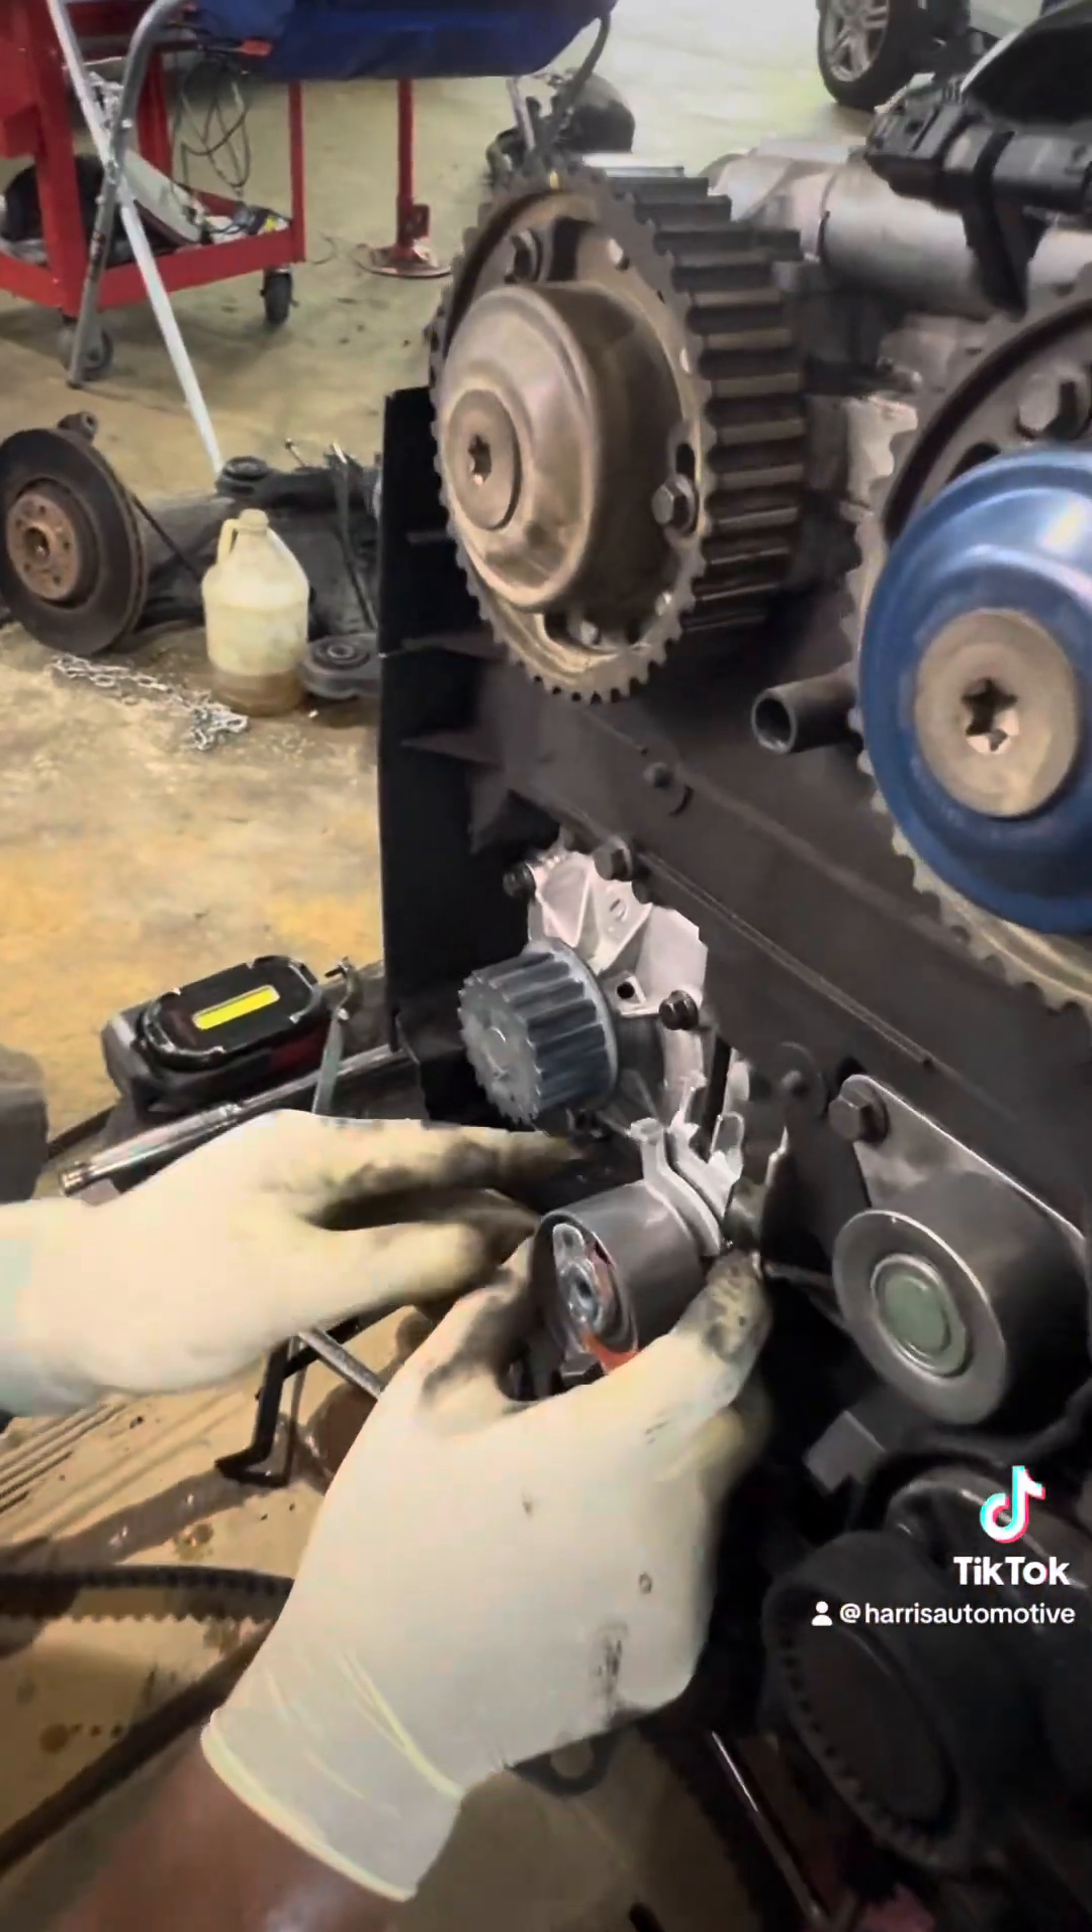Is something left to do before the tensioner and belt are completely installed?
Yes.